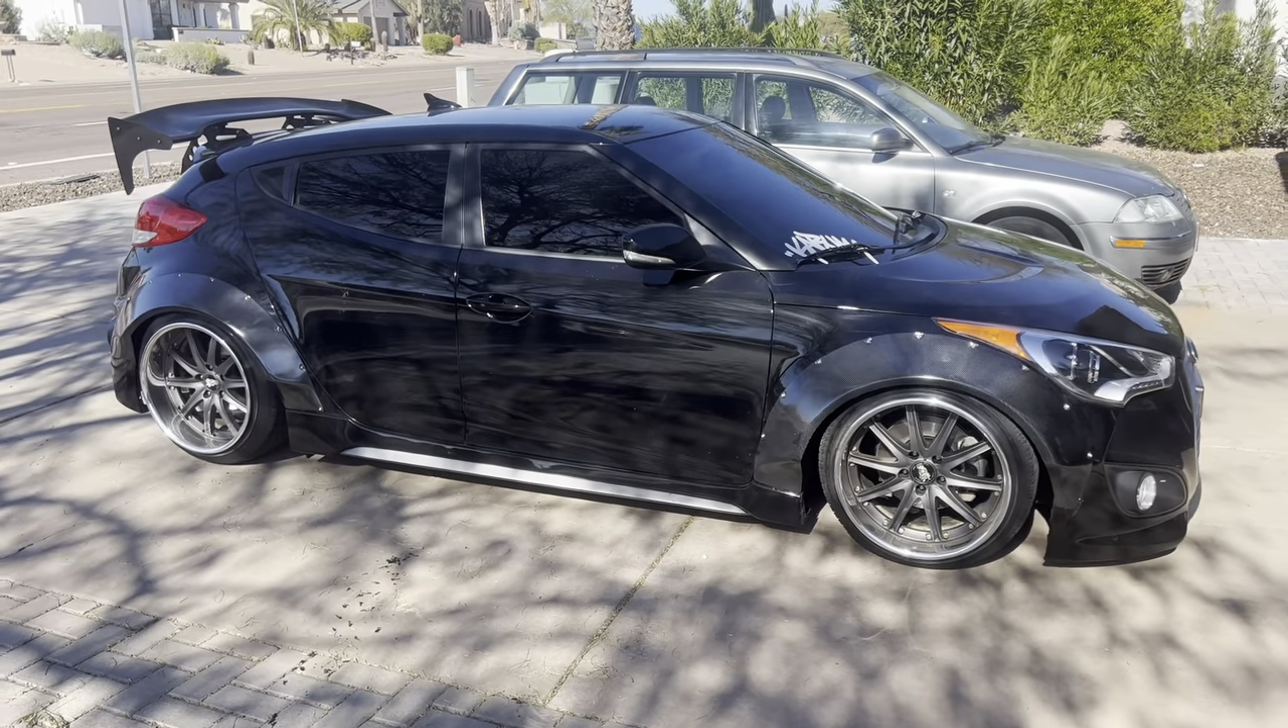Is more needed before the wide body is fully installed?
No.